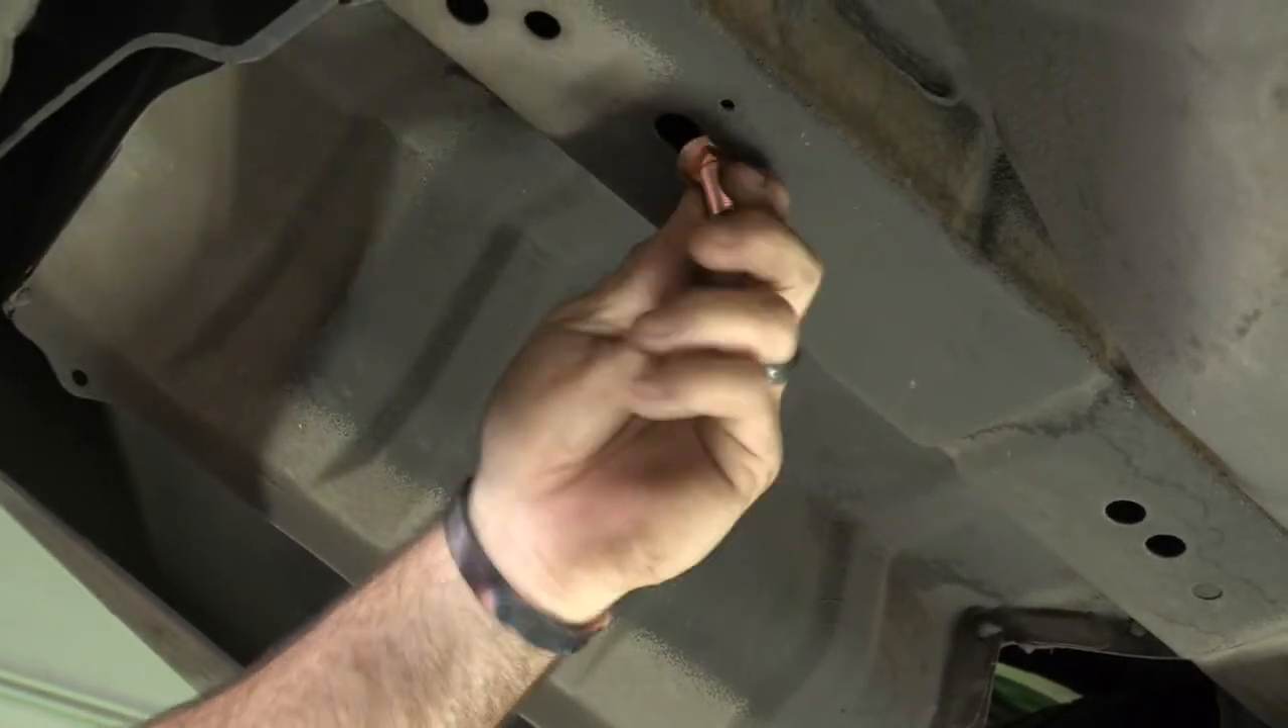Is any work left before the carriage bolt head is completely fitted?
Yes.